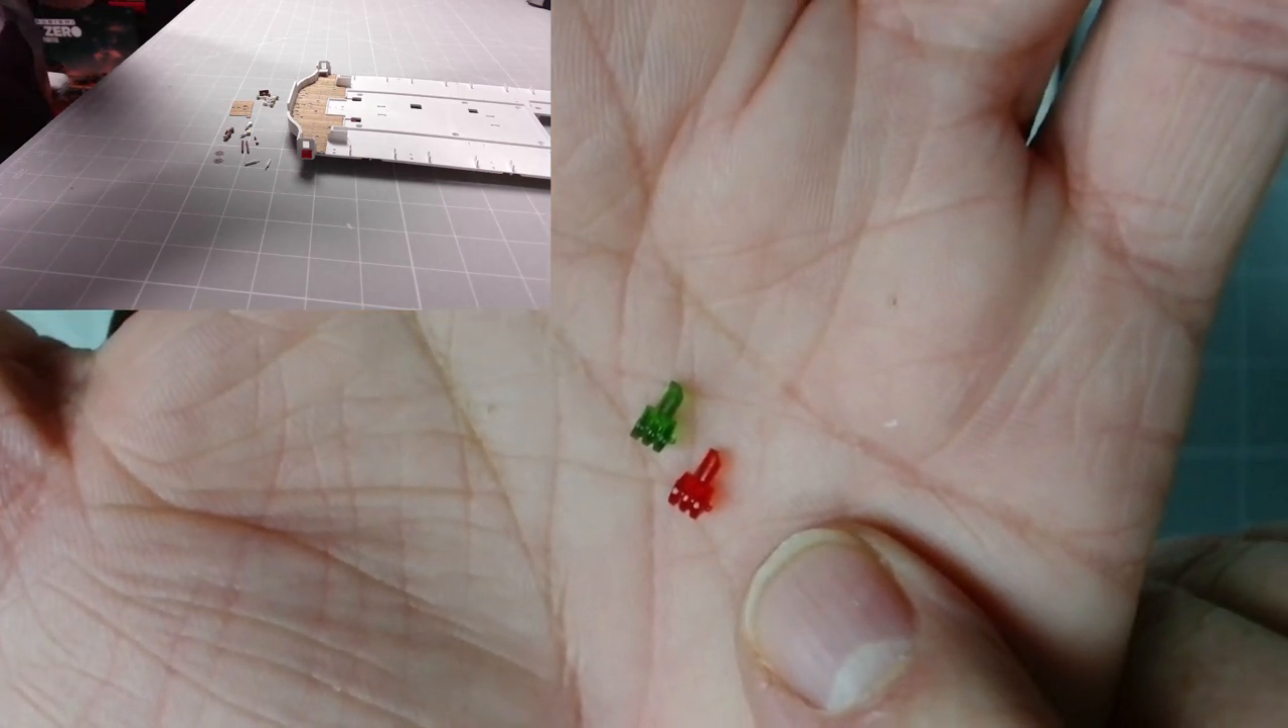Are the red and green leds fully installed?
No.